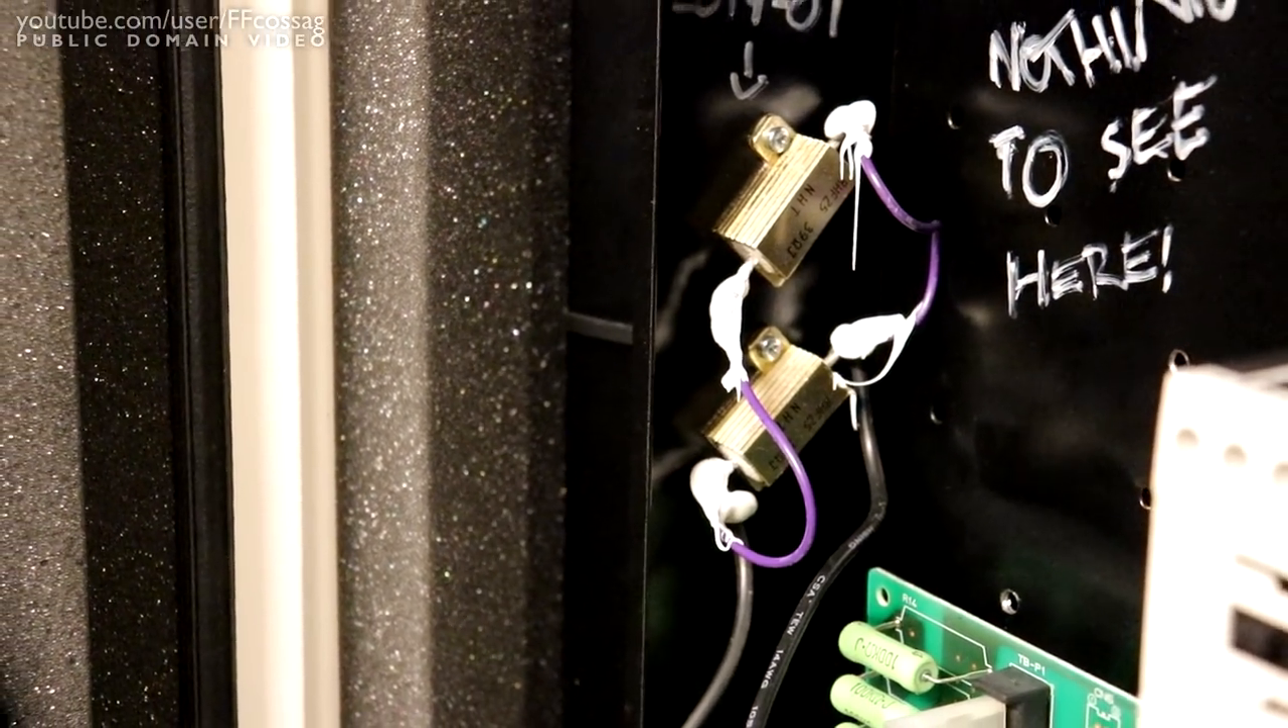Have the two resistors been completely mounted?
Yes.